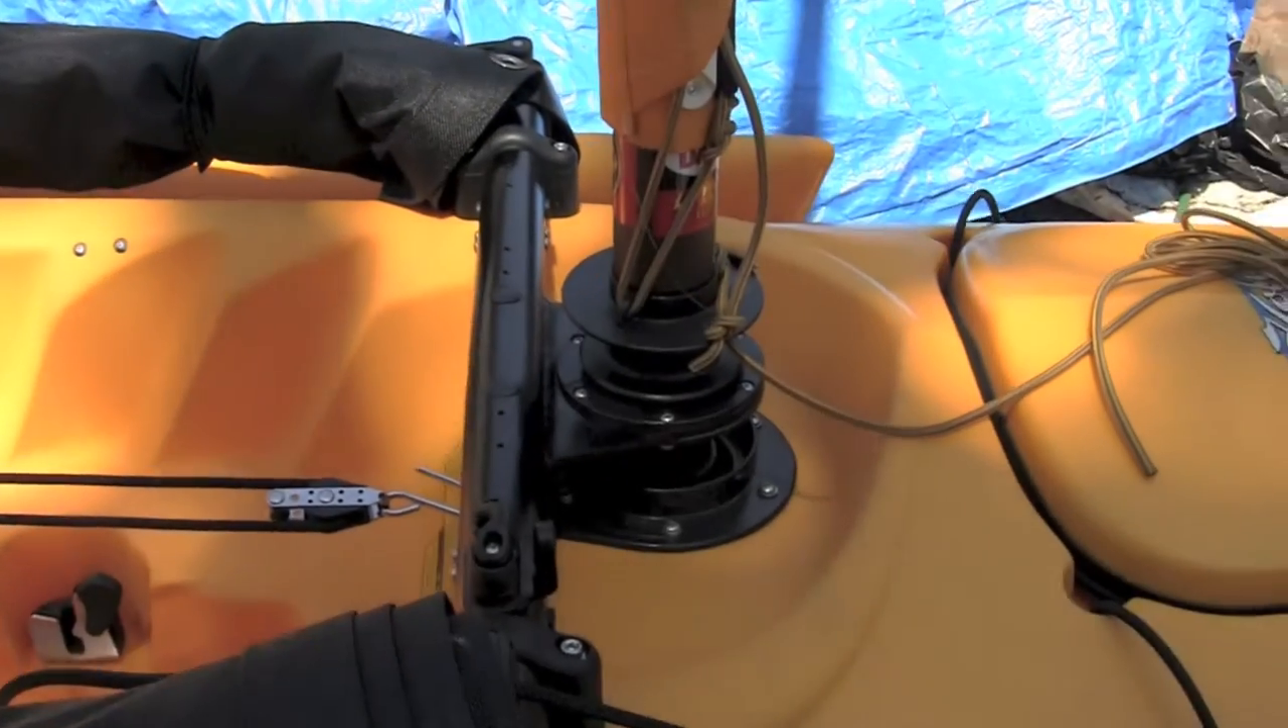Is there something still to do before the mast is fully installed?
No.